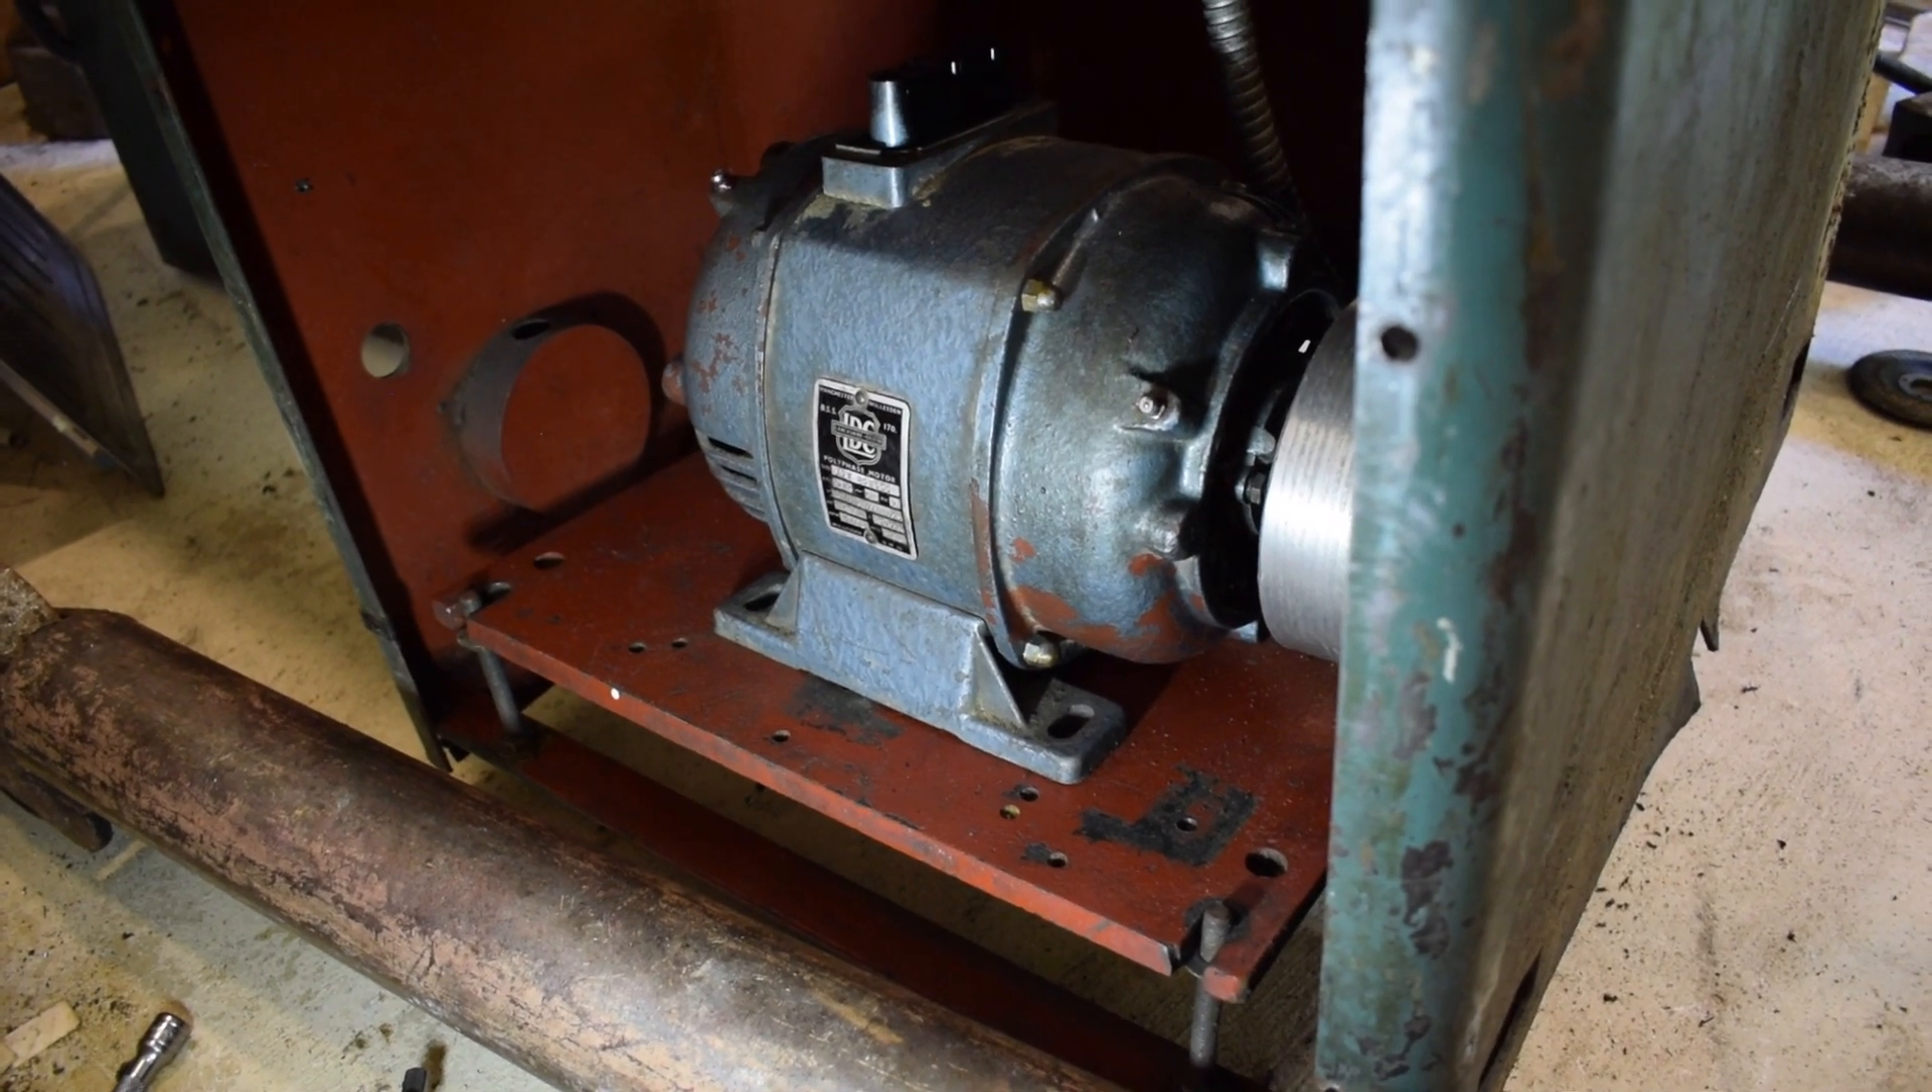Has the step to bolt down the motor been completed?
No.